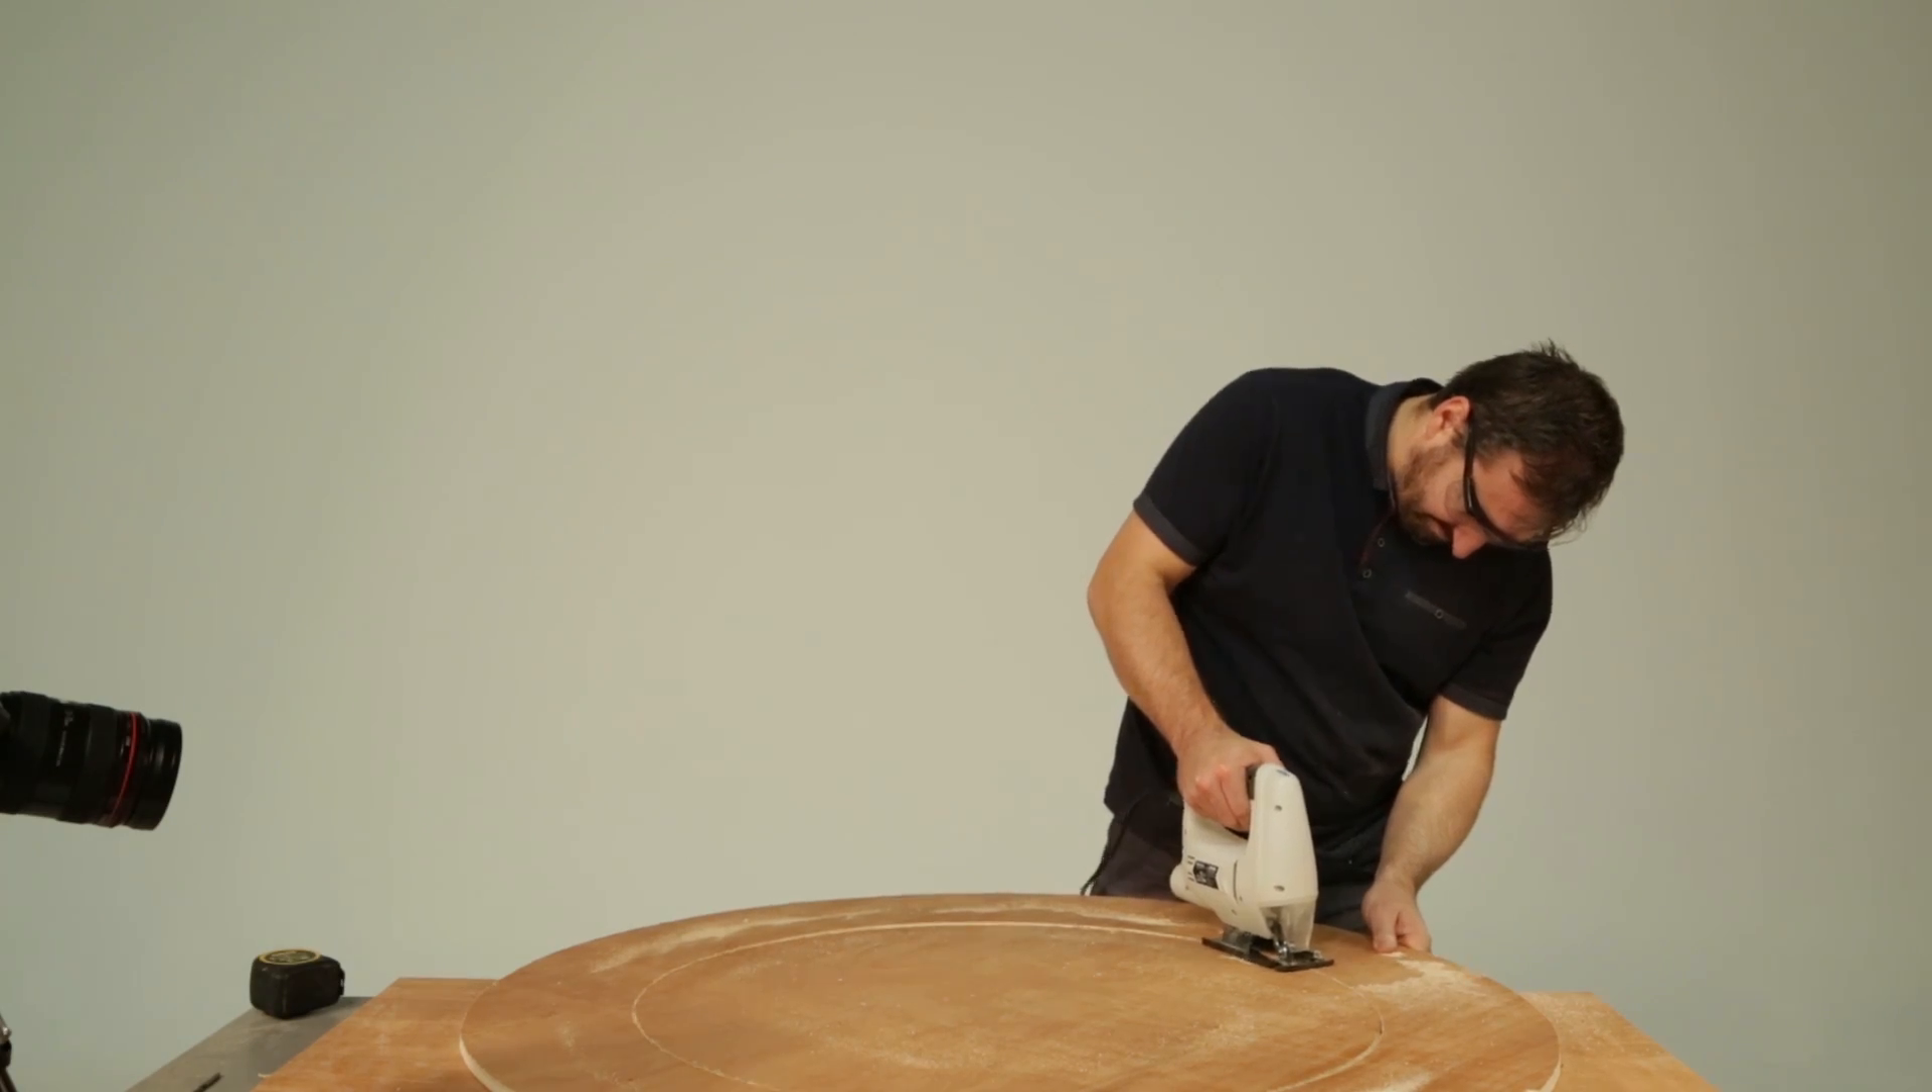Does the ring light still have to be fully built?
Yes.